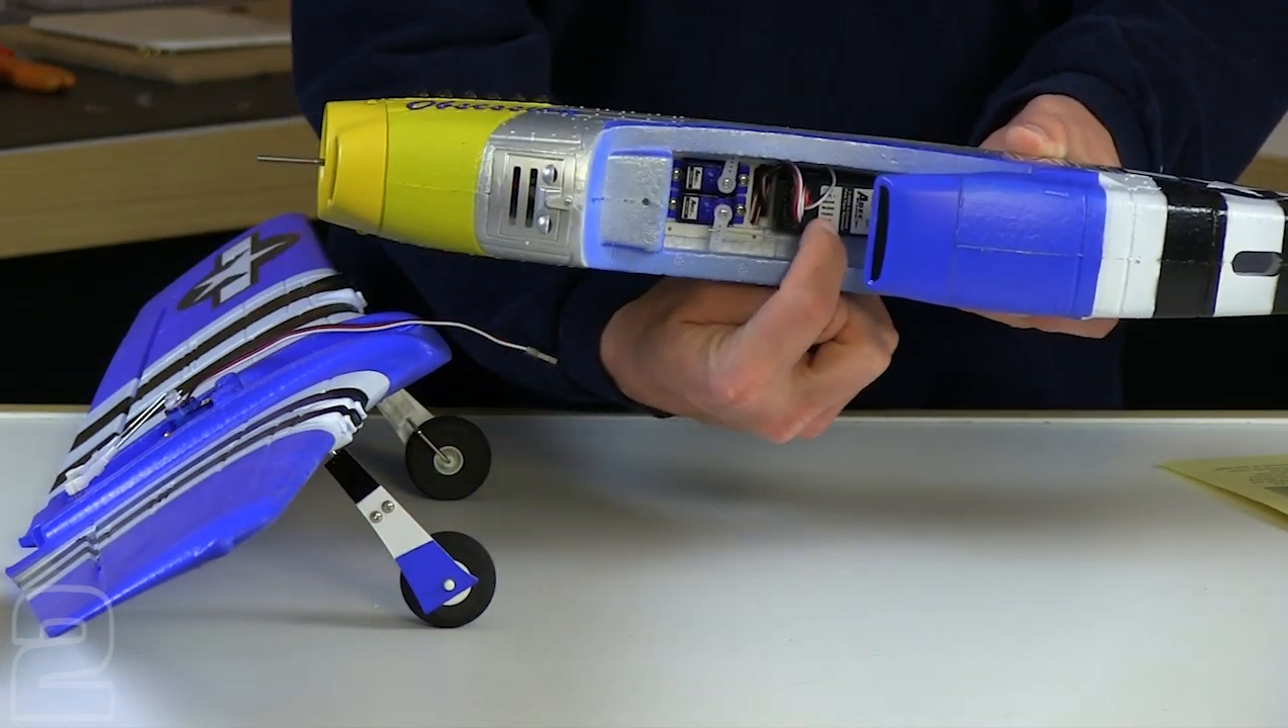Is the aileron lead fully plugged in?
No.